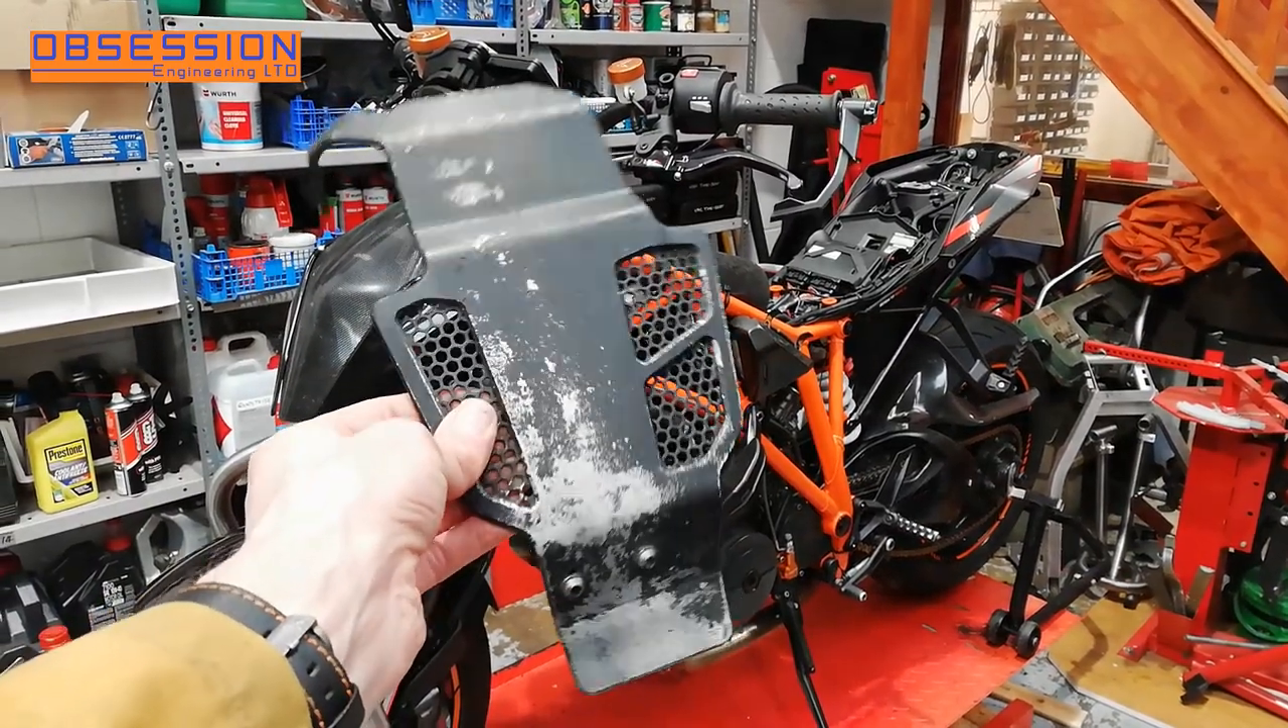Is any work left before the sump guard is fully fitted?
Yes.